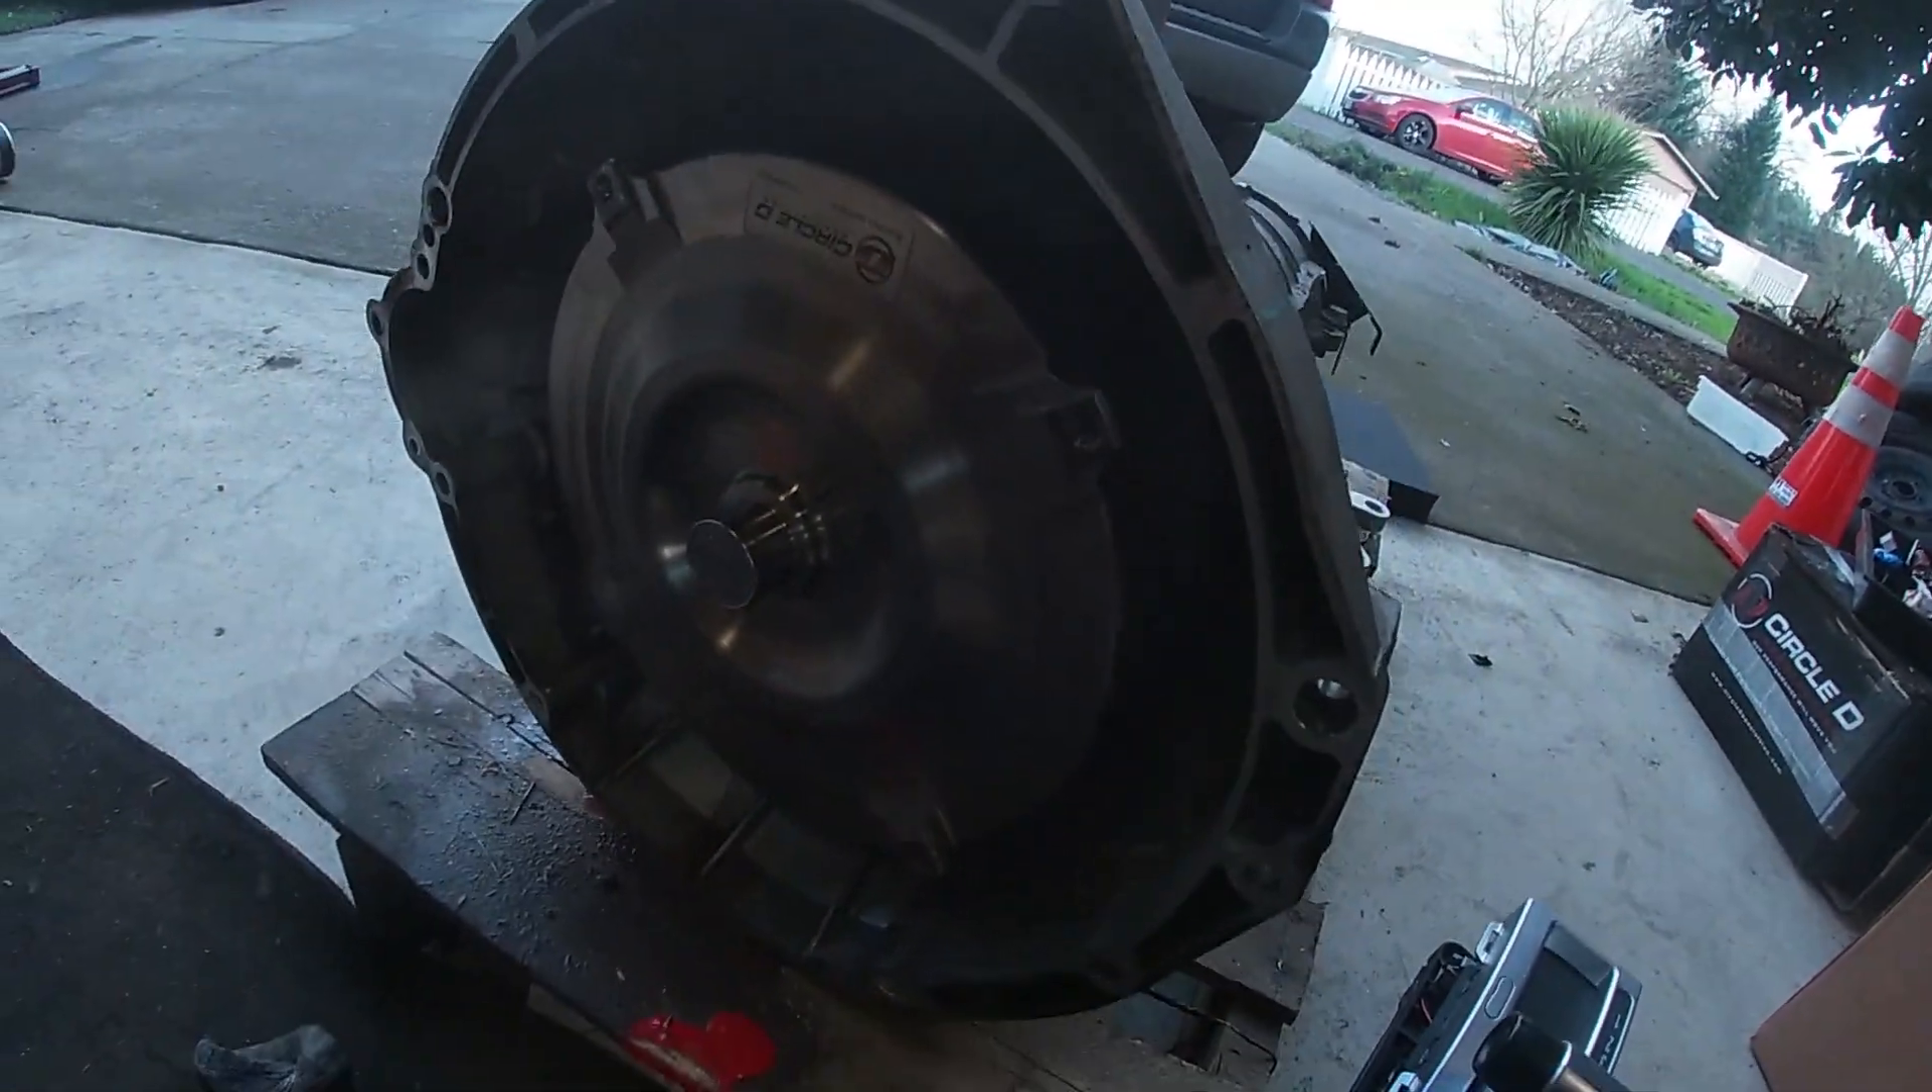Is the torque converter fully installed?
Yes.